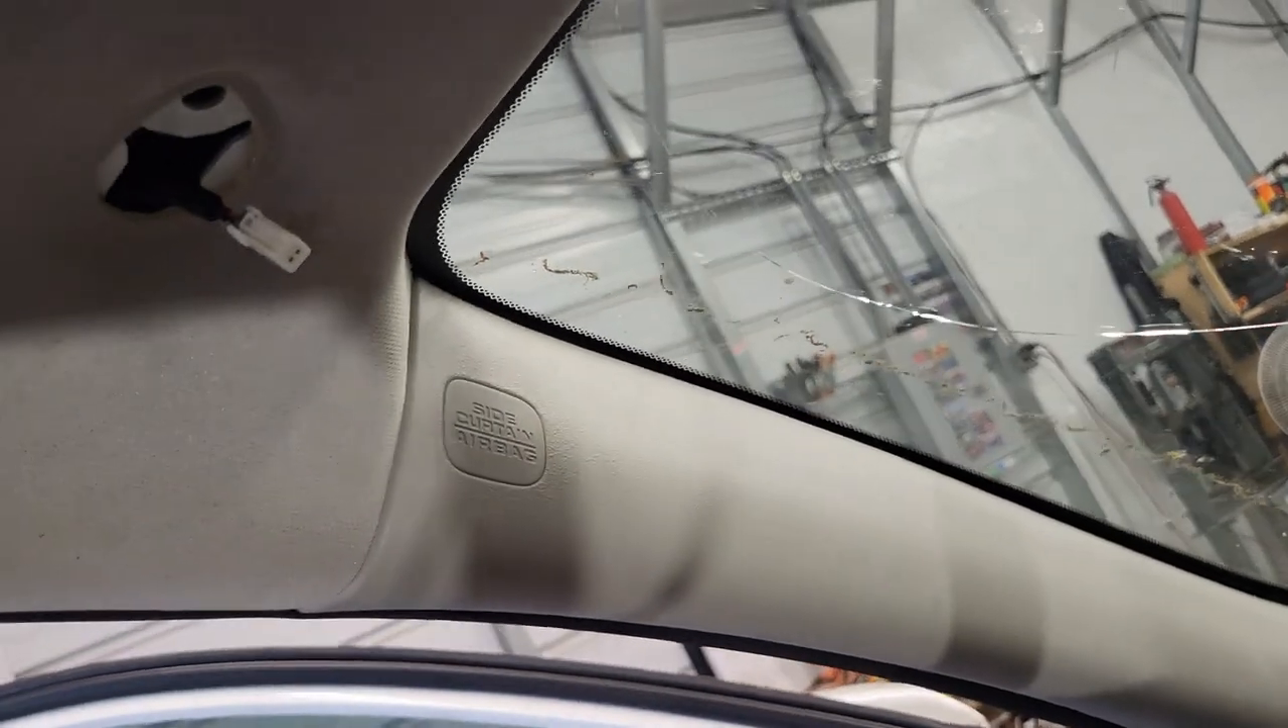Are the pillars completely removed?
No.